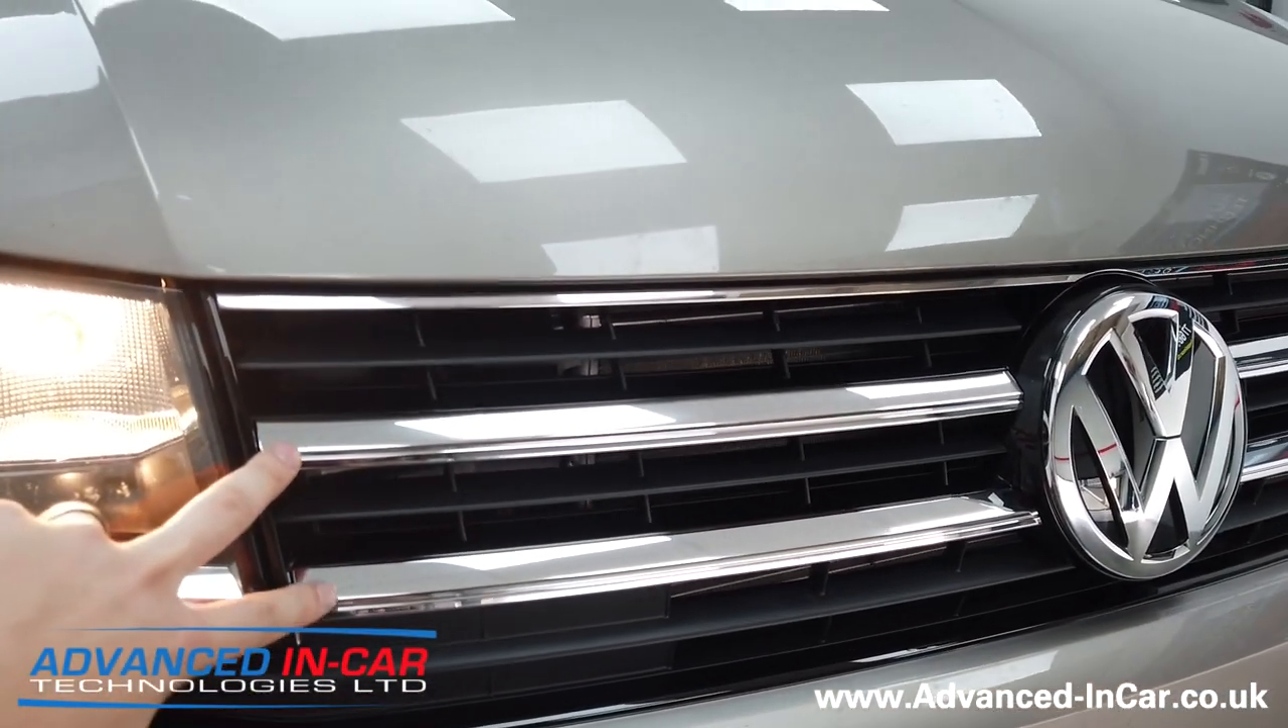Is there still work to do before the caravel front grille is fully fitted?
No.